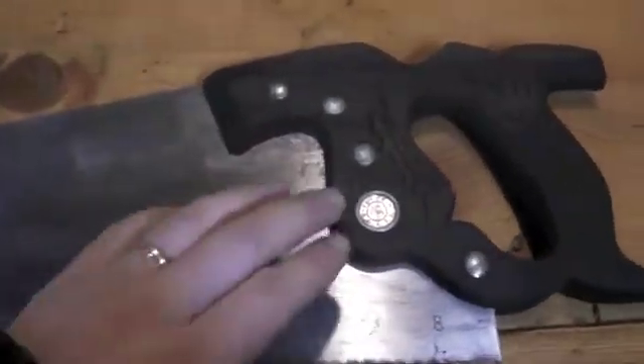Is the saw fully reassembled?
Yes.